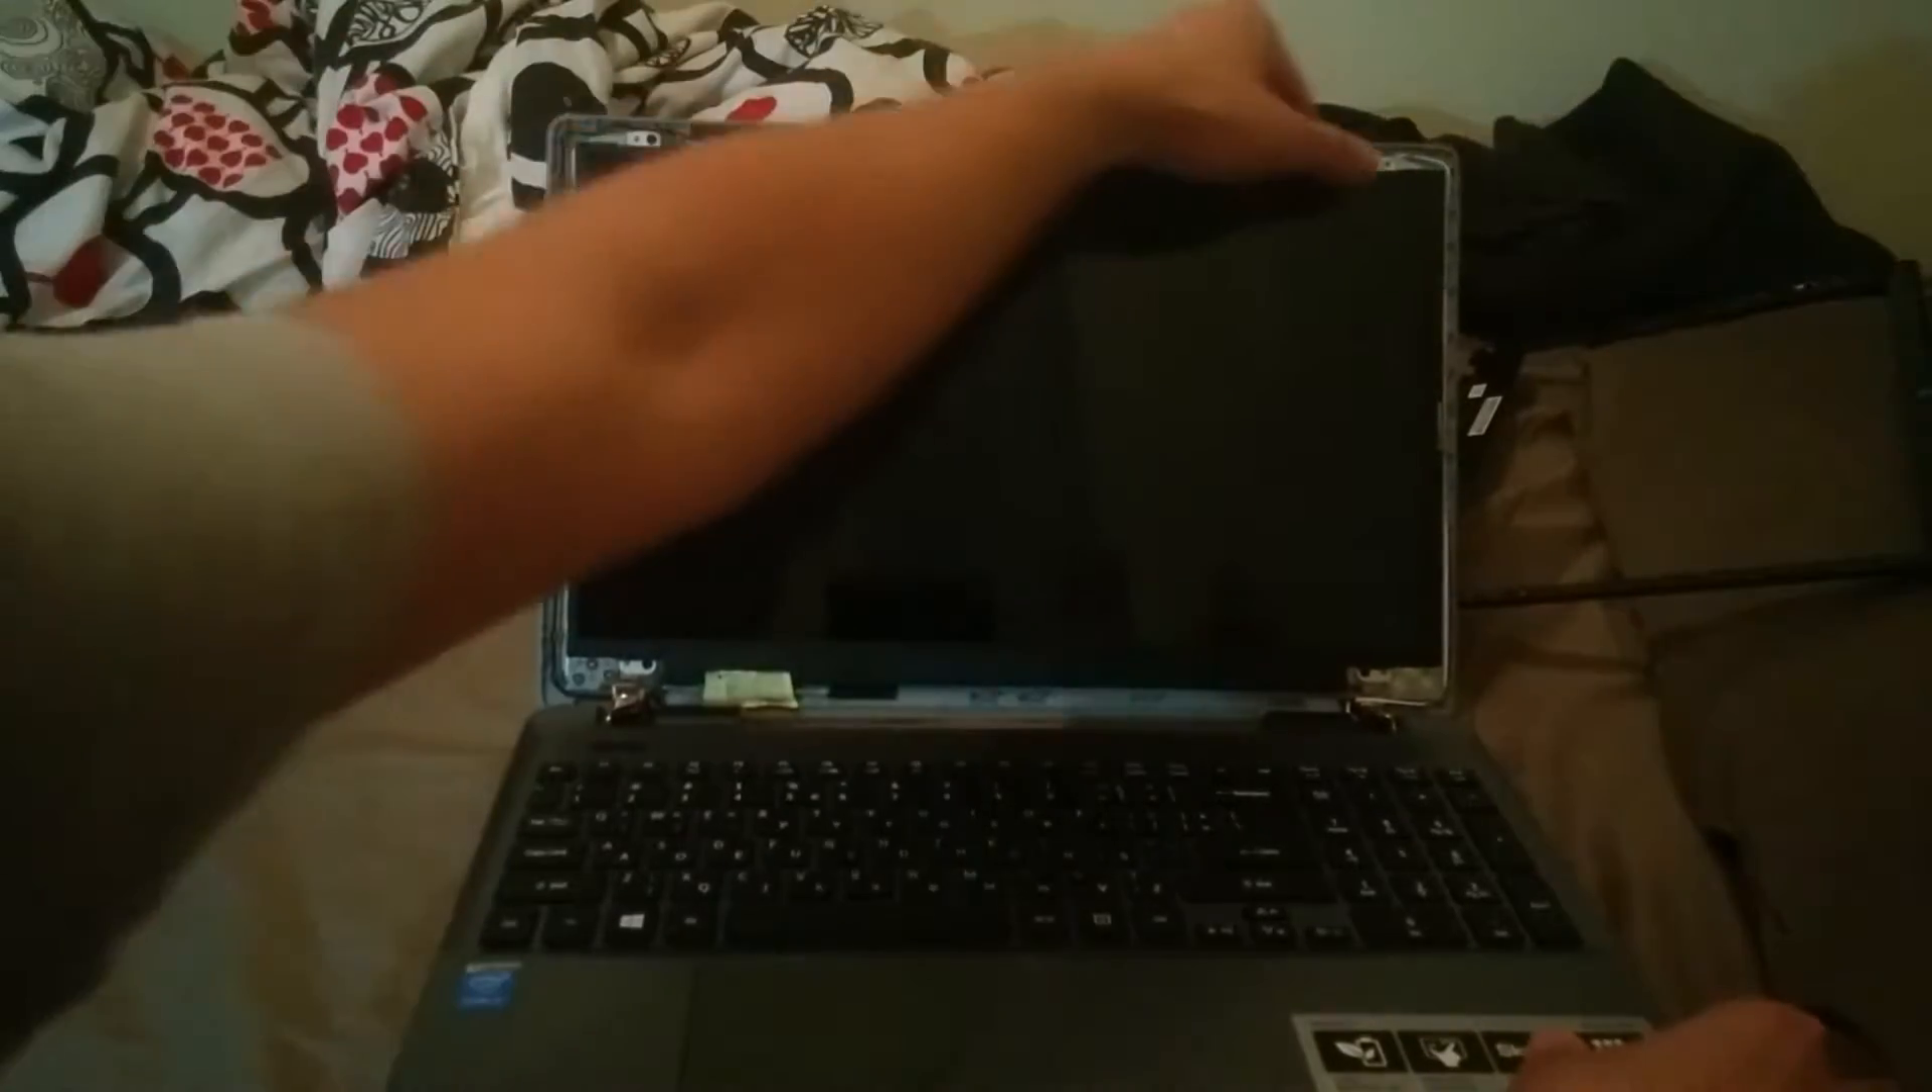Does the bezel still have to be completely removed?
No.